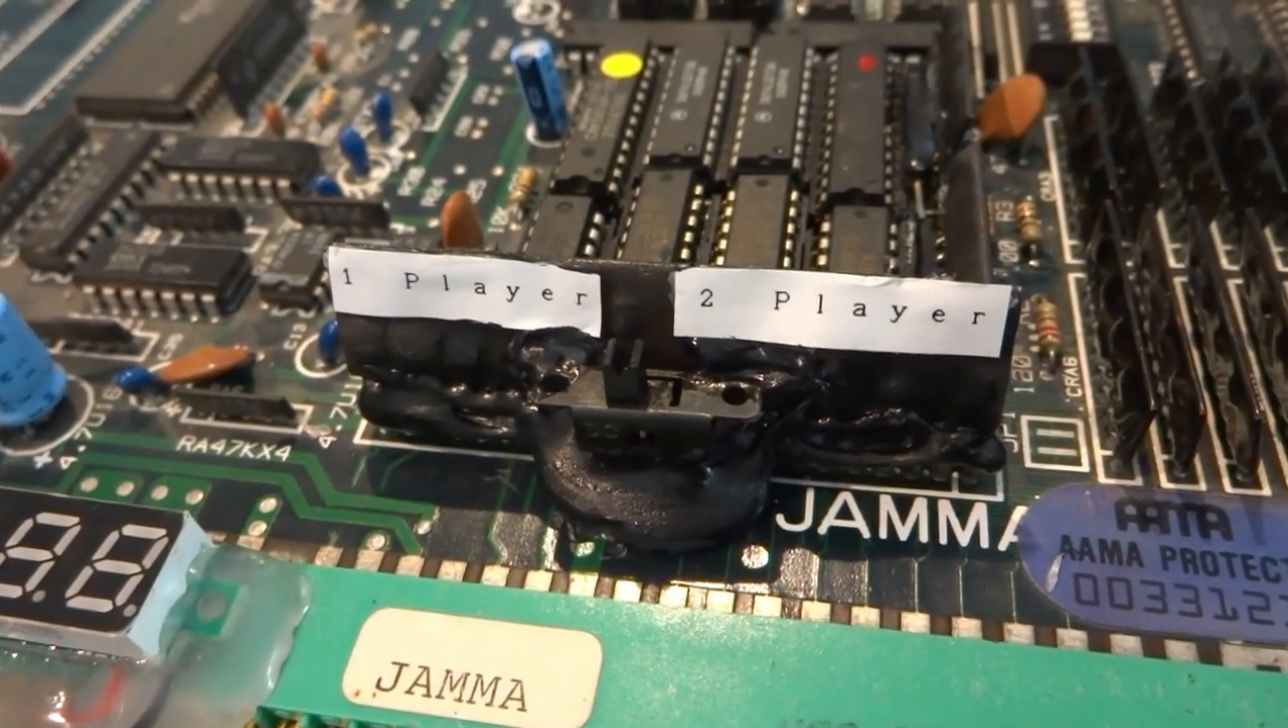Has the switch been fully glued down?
Yes.